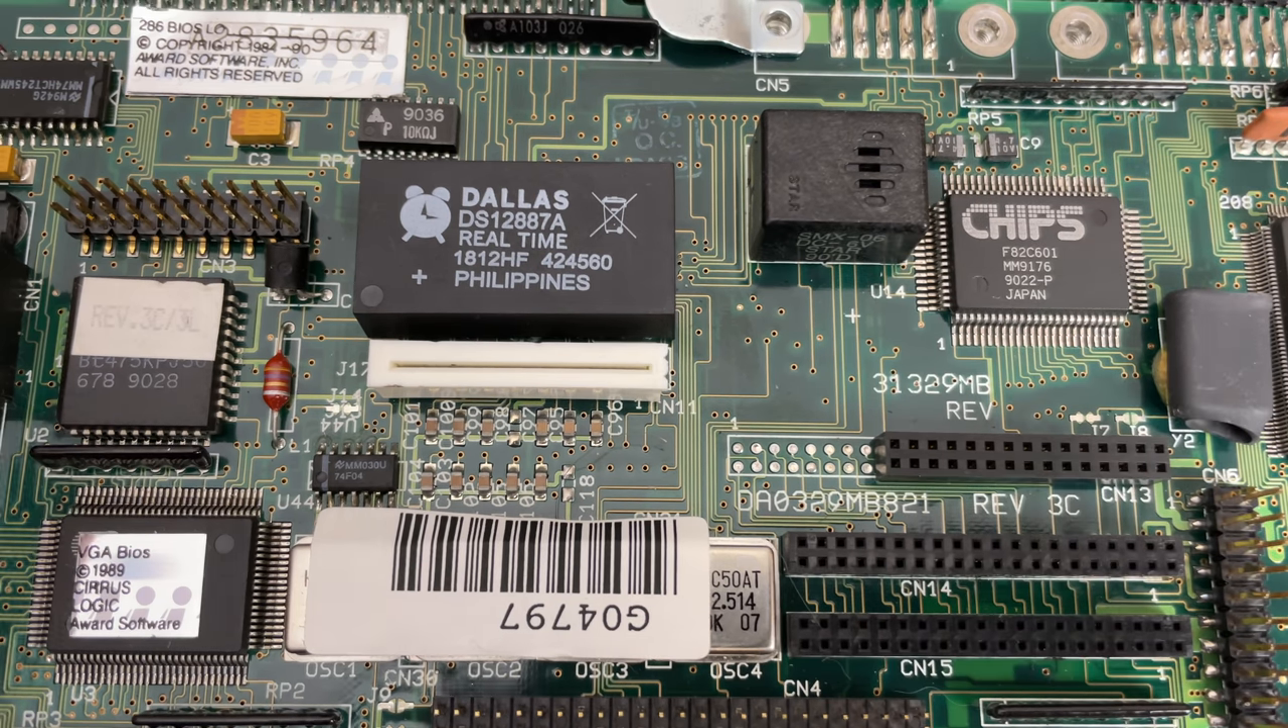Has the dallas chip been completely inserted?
Yes.